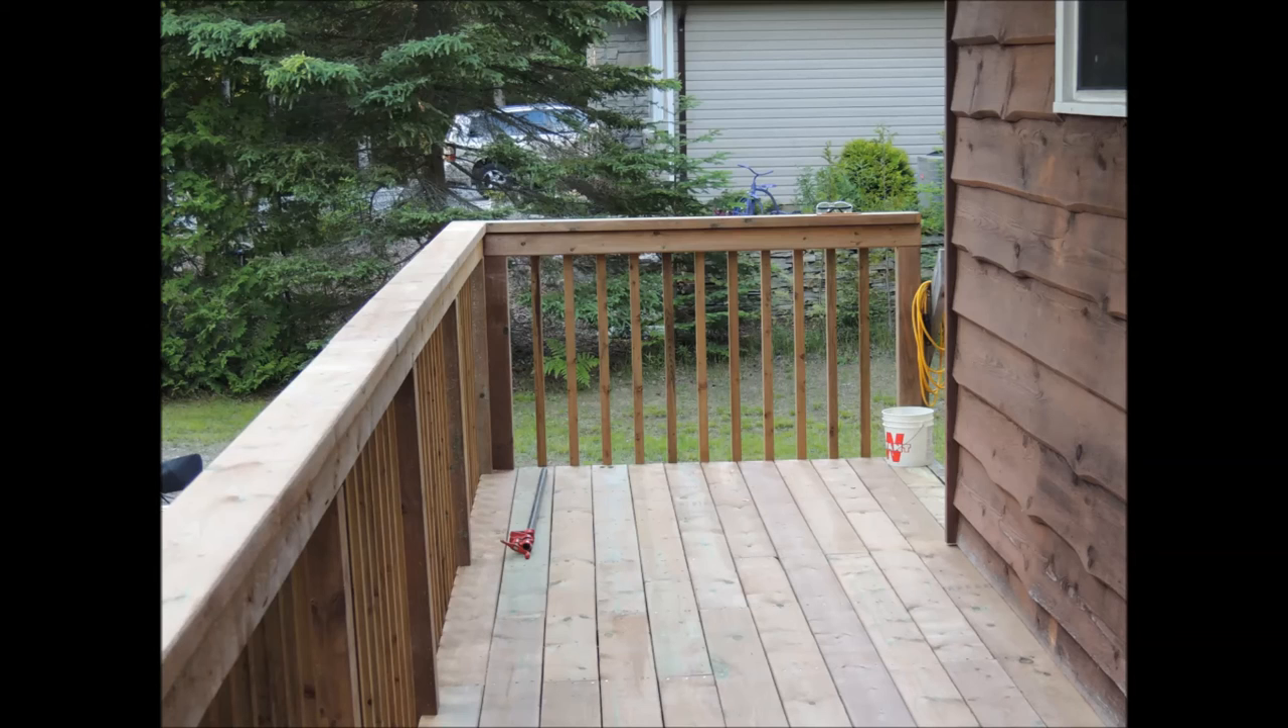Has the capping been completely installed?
Yes.